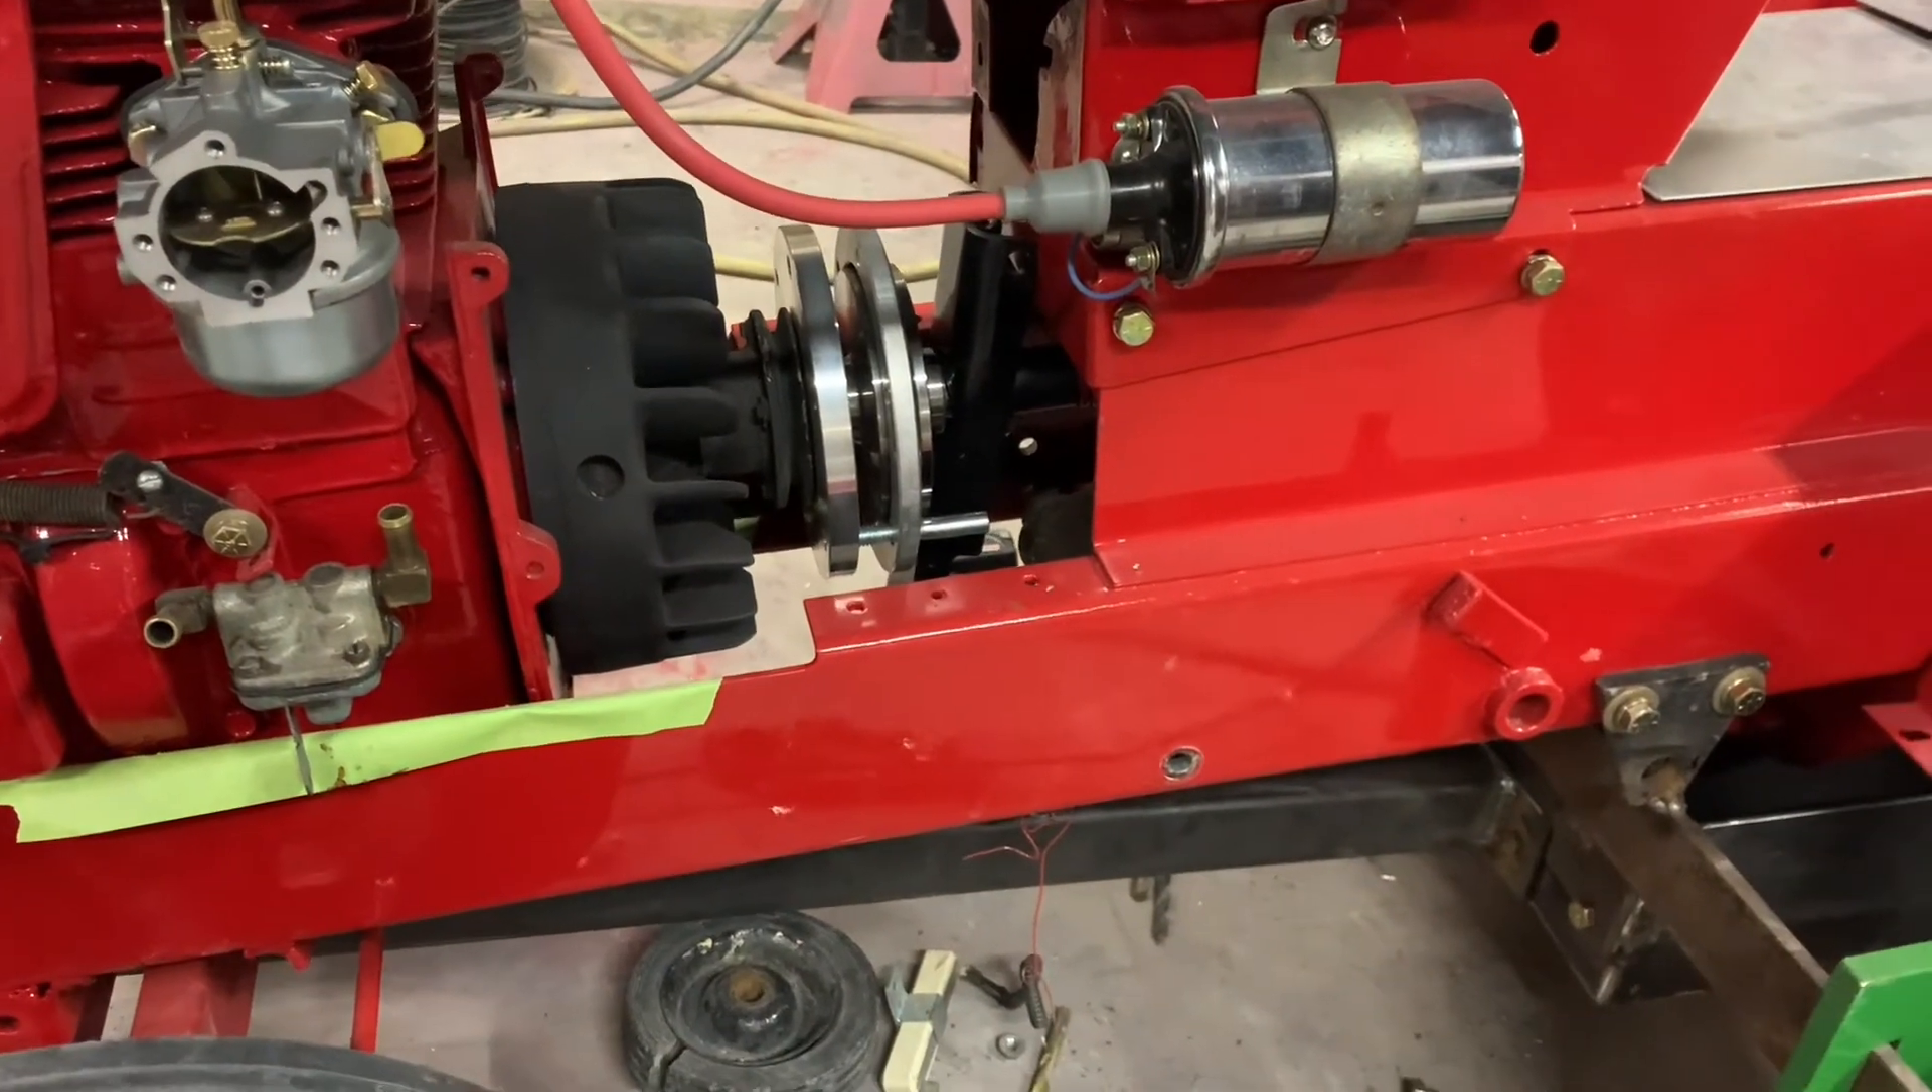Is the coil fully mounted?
Yes.